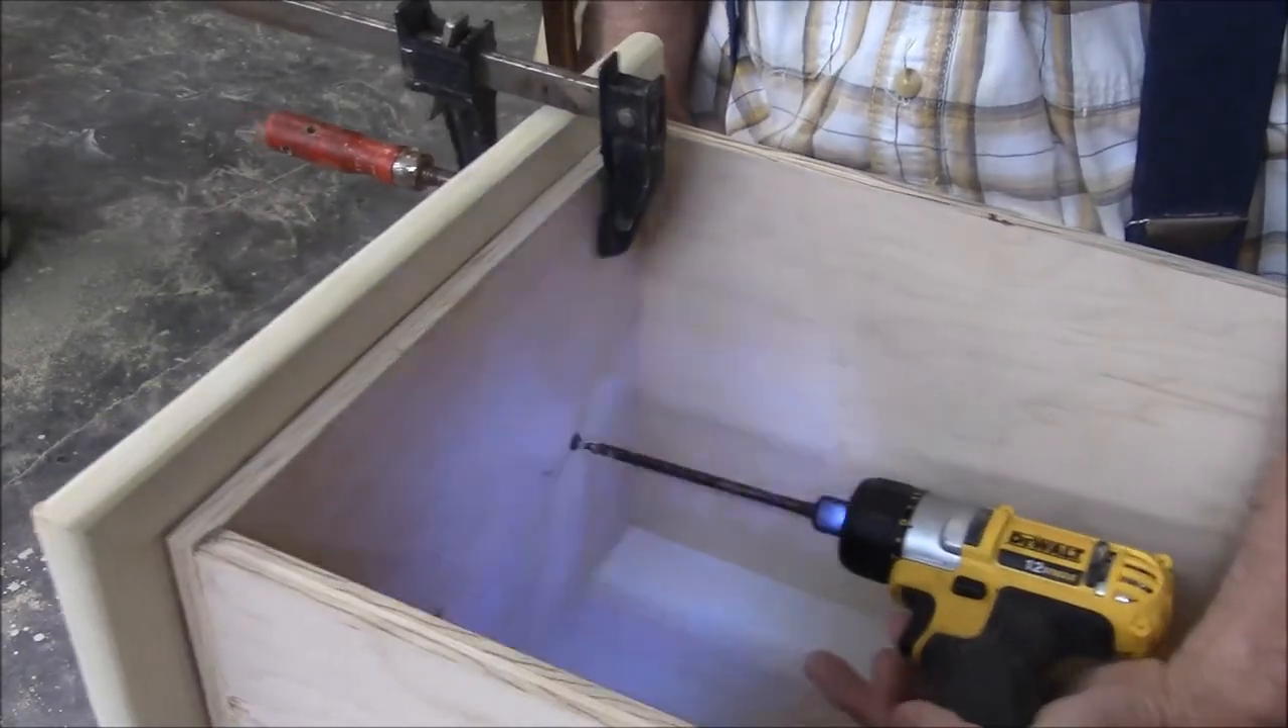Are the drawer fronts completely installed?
No.